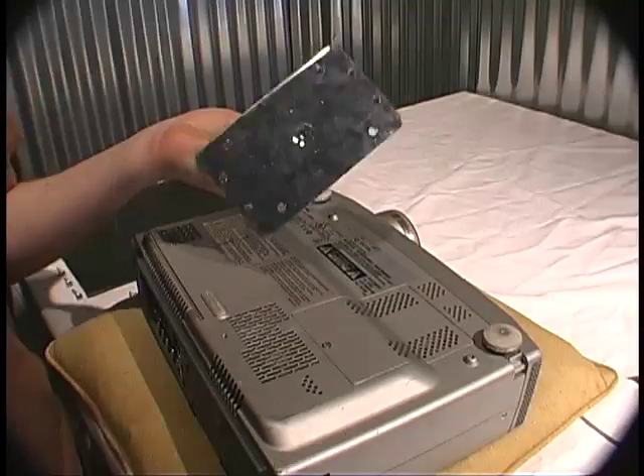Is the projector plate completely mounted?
No.